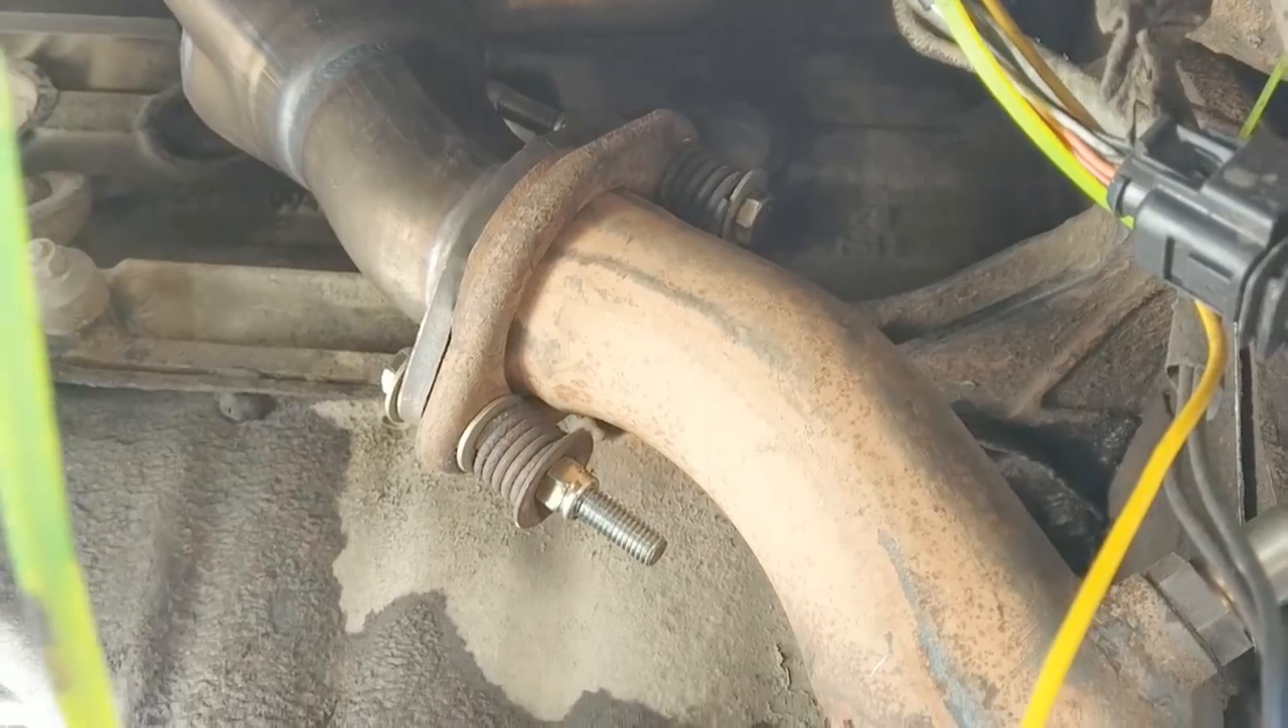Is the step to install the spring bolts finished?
Yes.